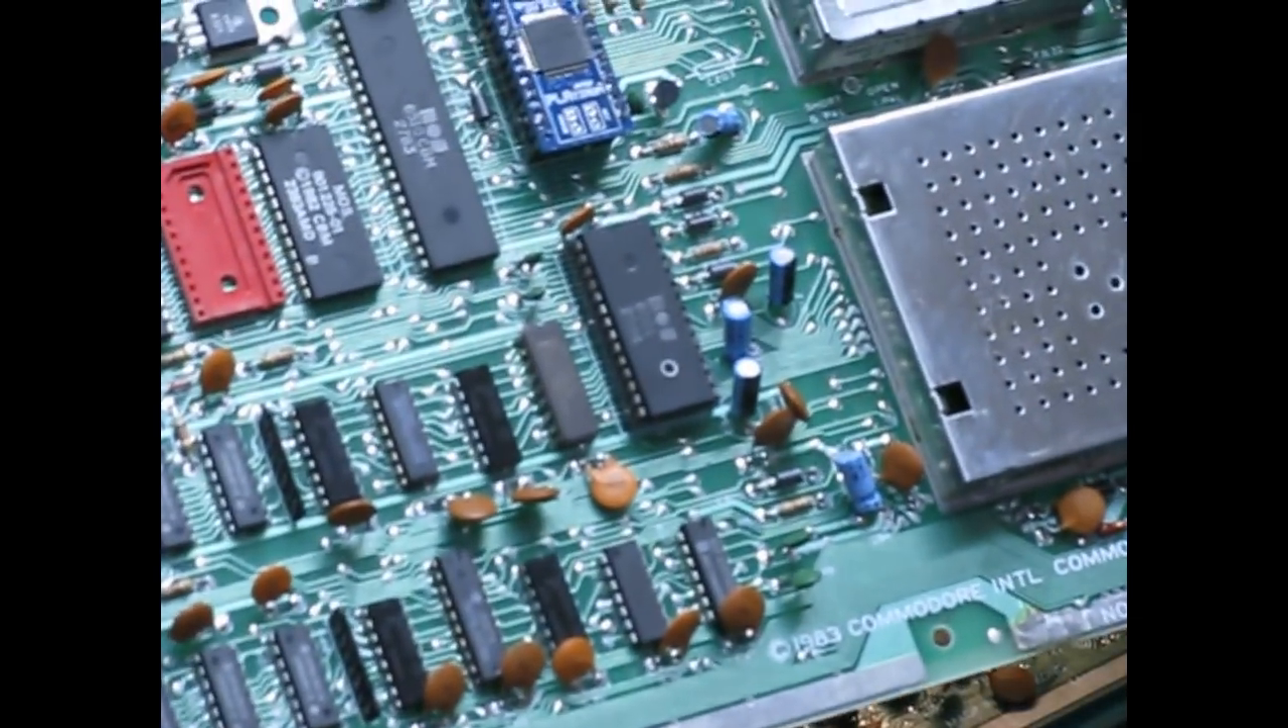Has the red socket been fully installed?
Yes.